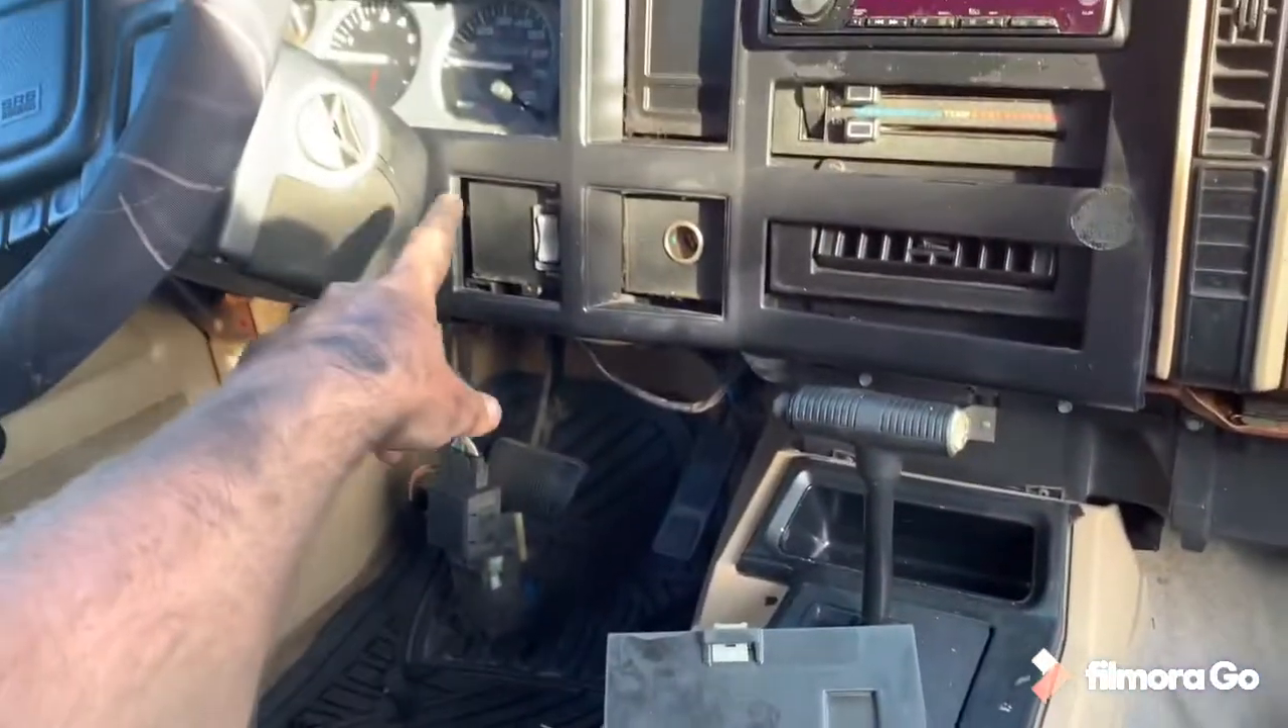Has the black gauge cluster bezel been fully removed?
No.